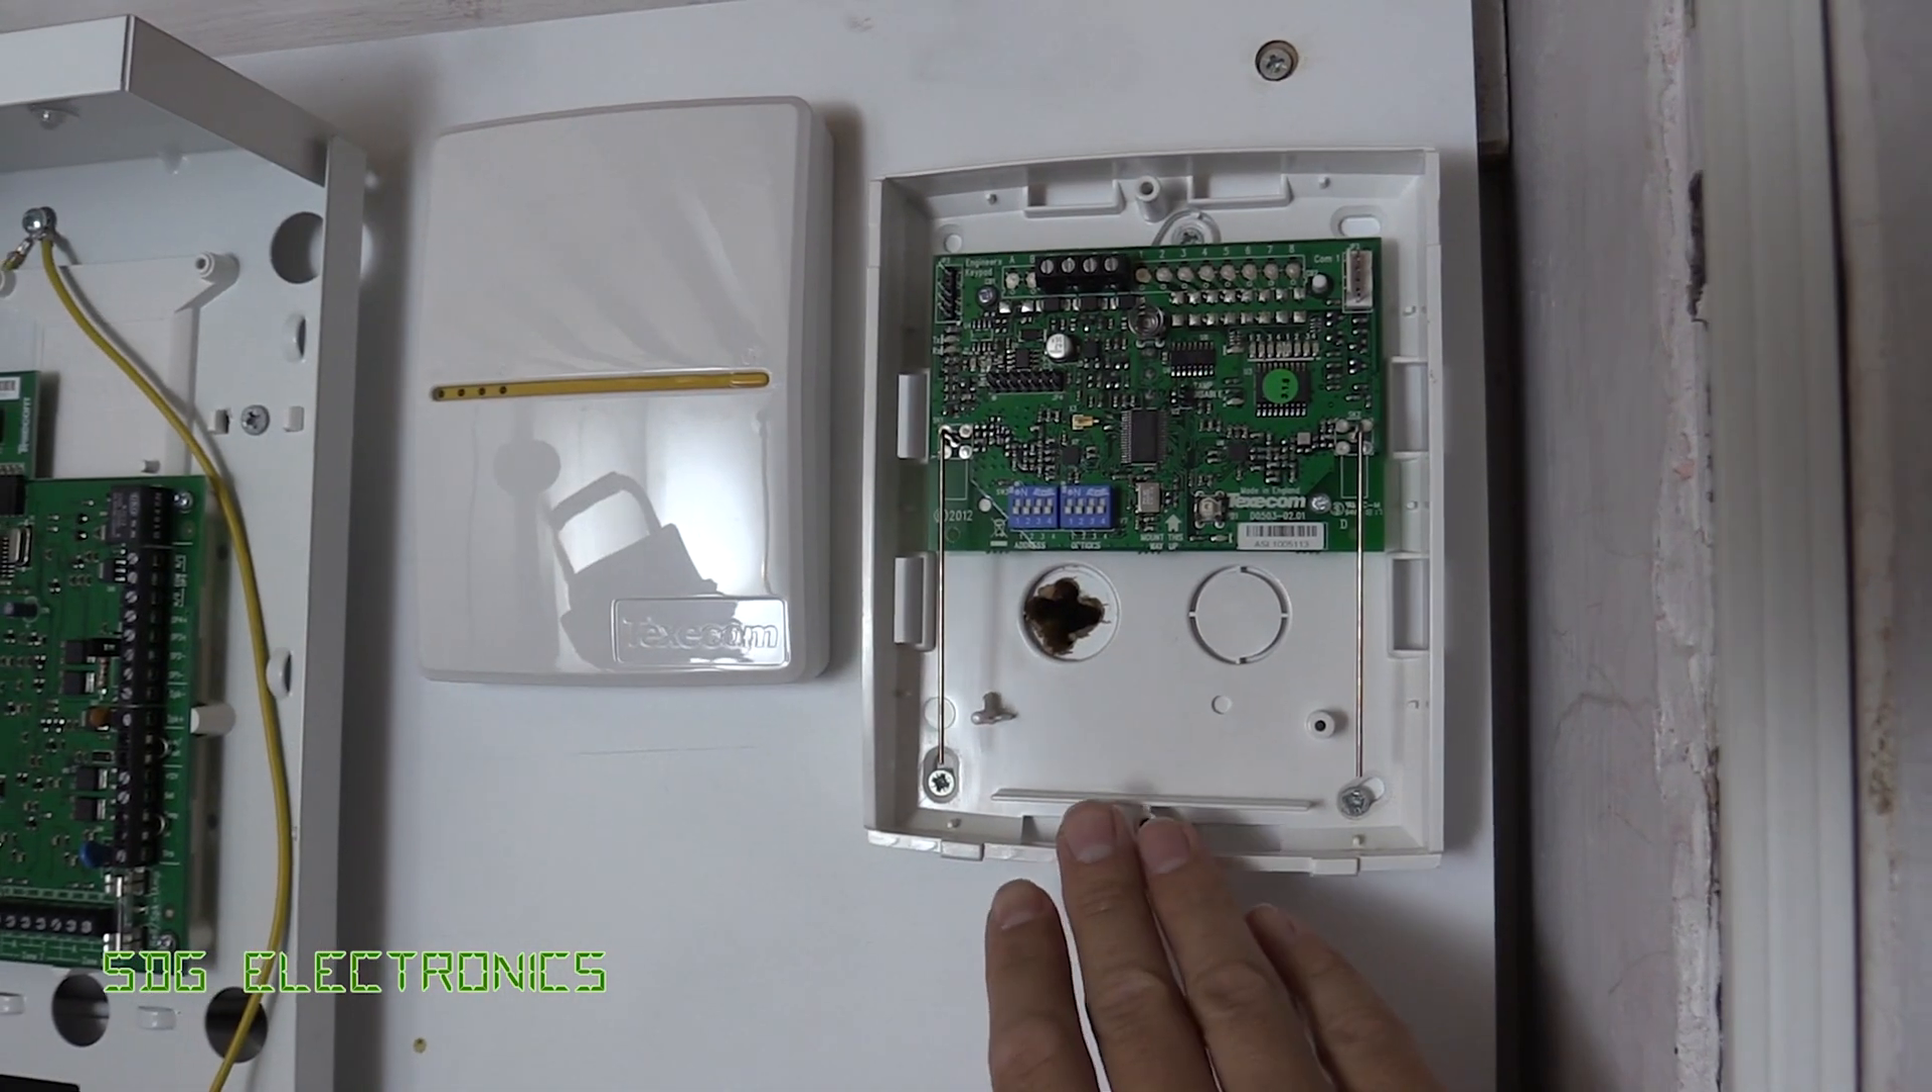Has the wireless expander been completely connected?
No.